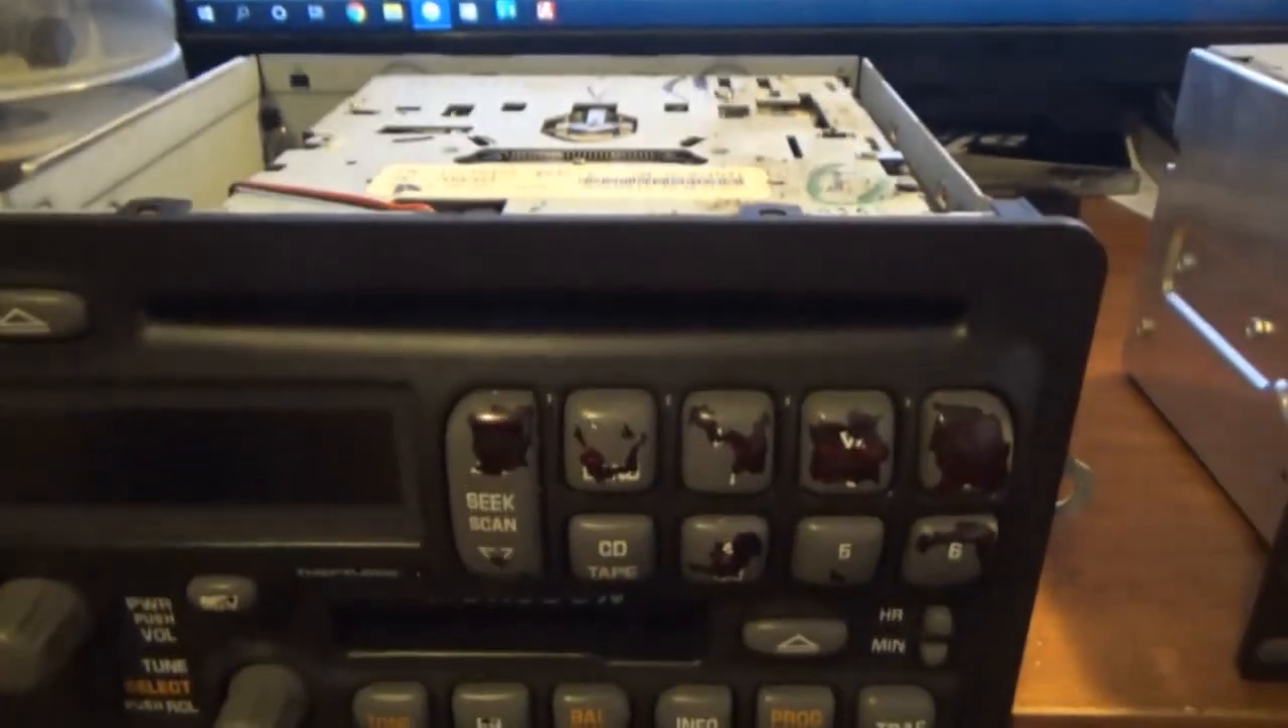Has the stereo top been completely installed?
No.